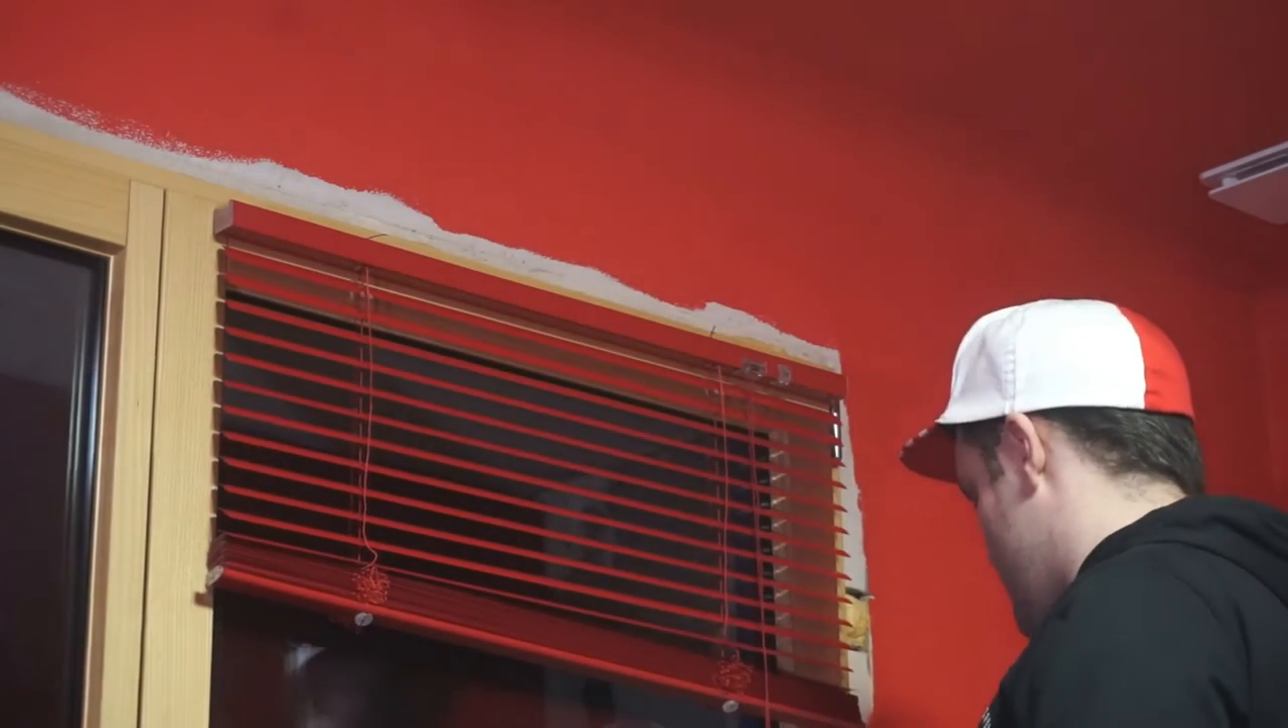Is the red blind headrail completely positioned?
Yes.